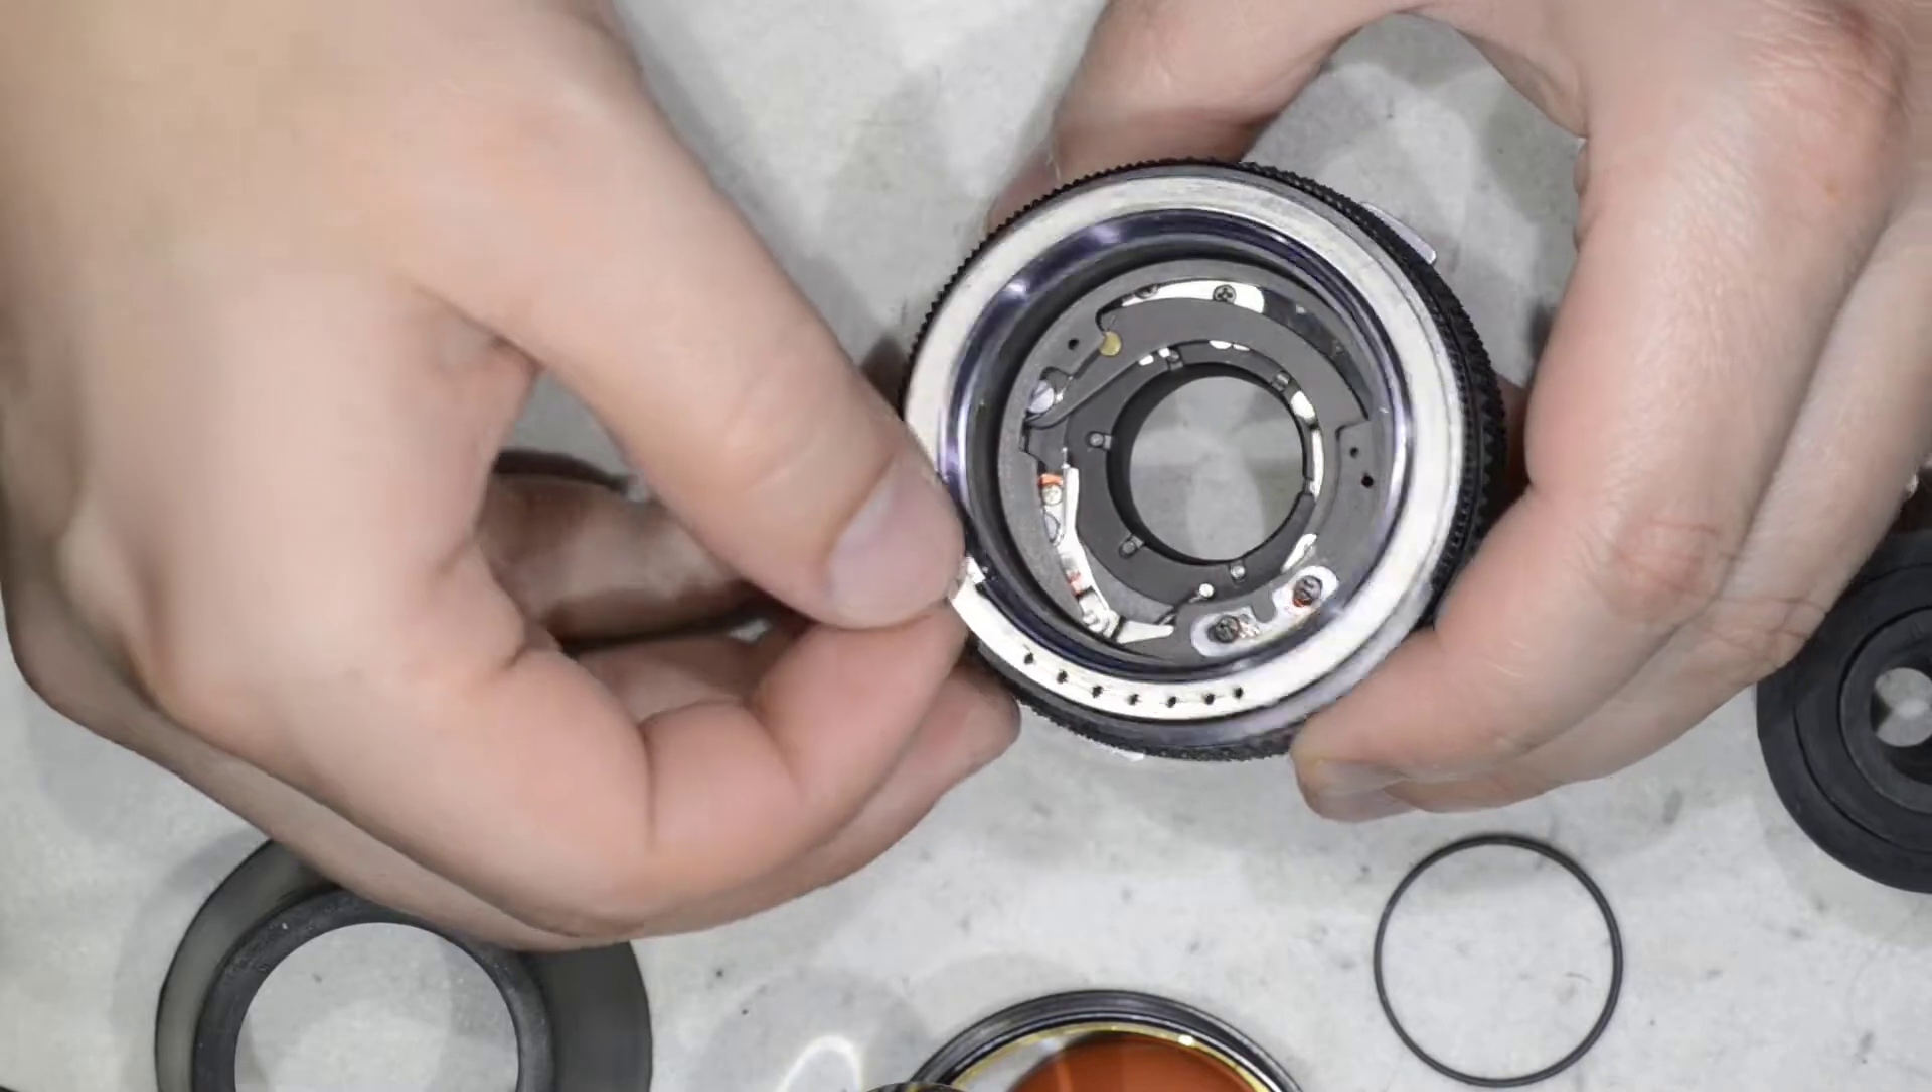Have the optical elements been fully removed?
Yes.